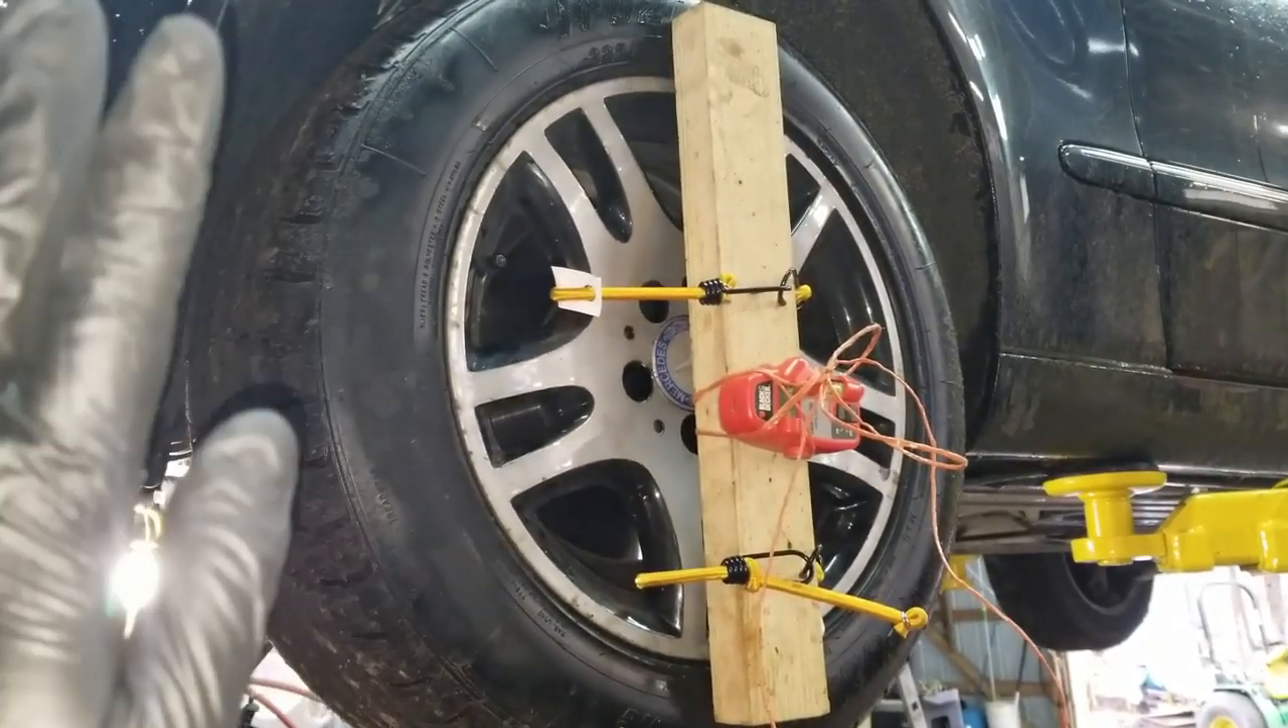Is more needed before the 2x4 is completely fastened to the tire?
No.